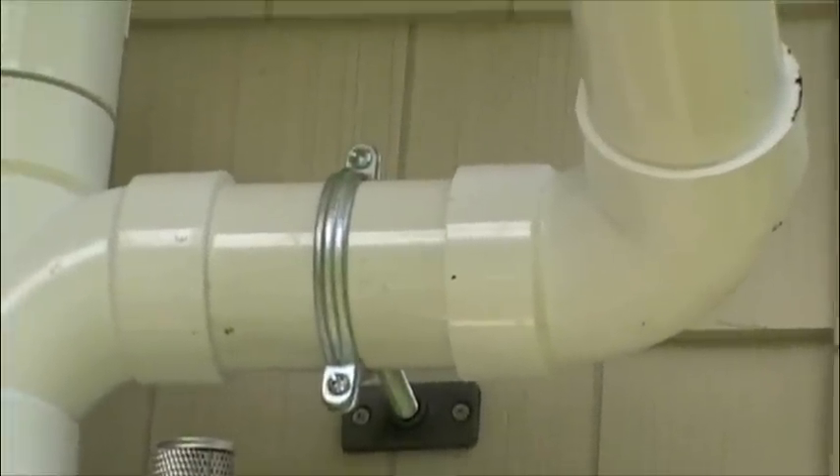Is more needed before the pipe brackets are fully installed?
No.